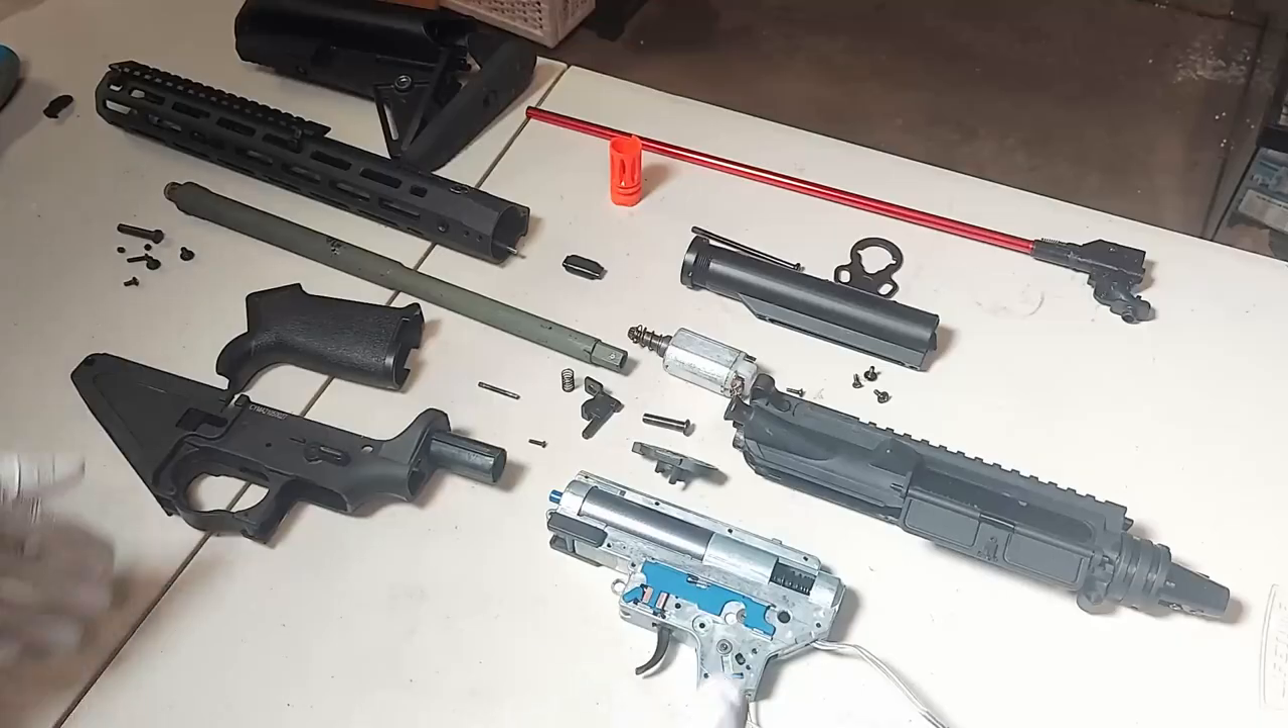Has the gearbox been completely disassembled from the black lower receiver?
Yes.